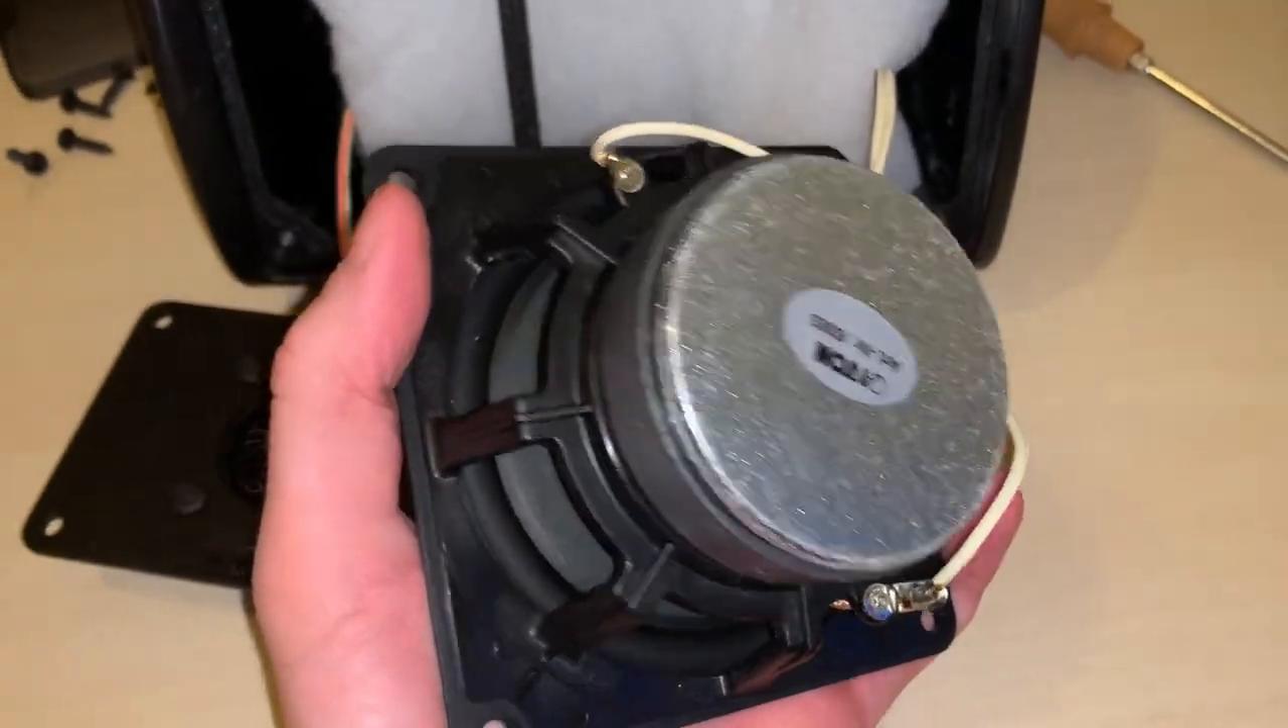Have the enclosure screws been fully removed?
Yes.